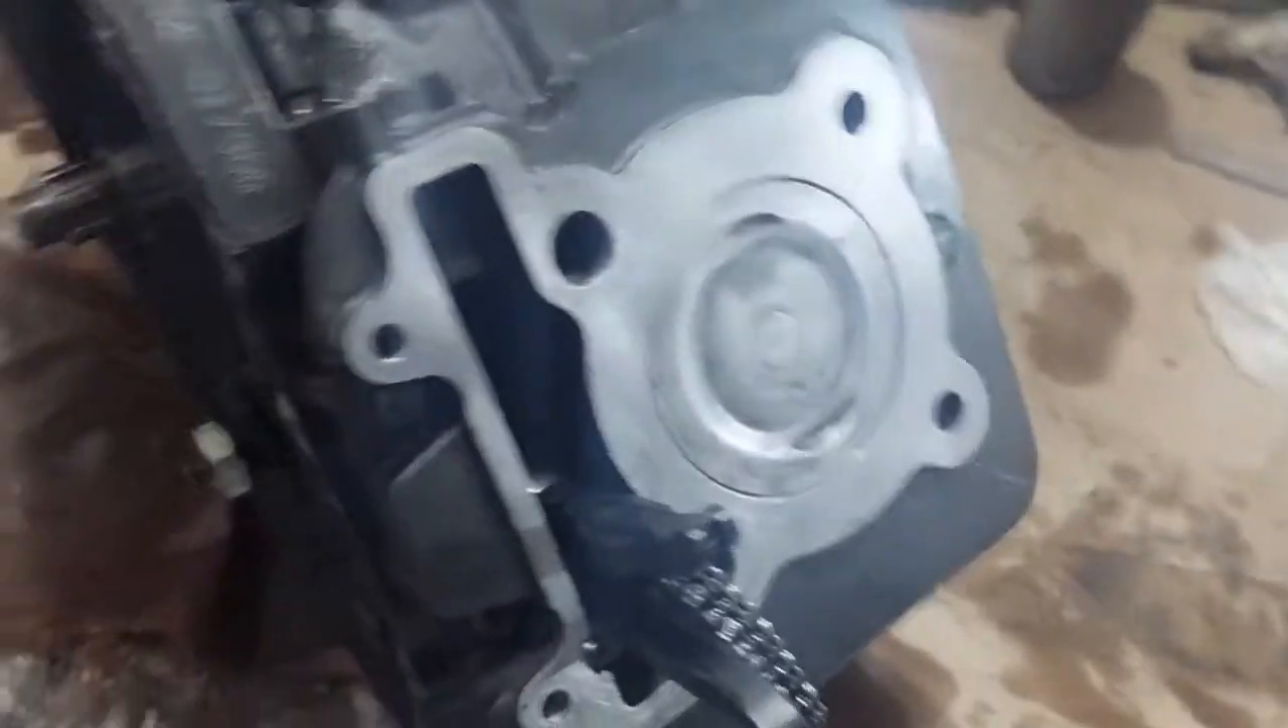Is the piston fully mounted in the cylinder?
Yes.